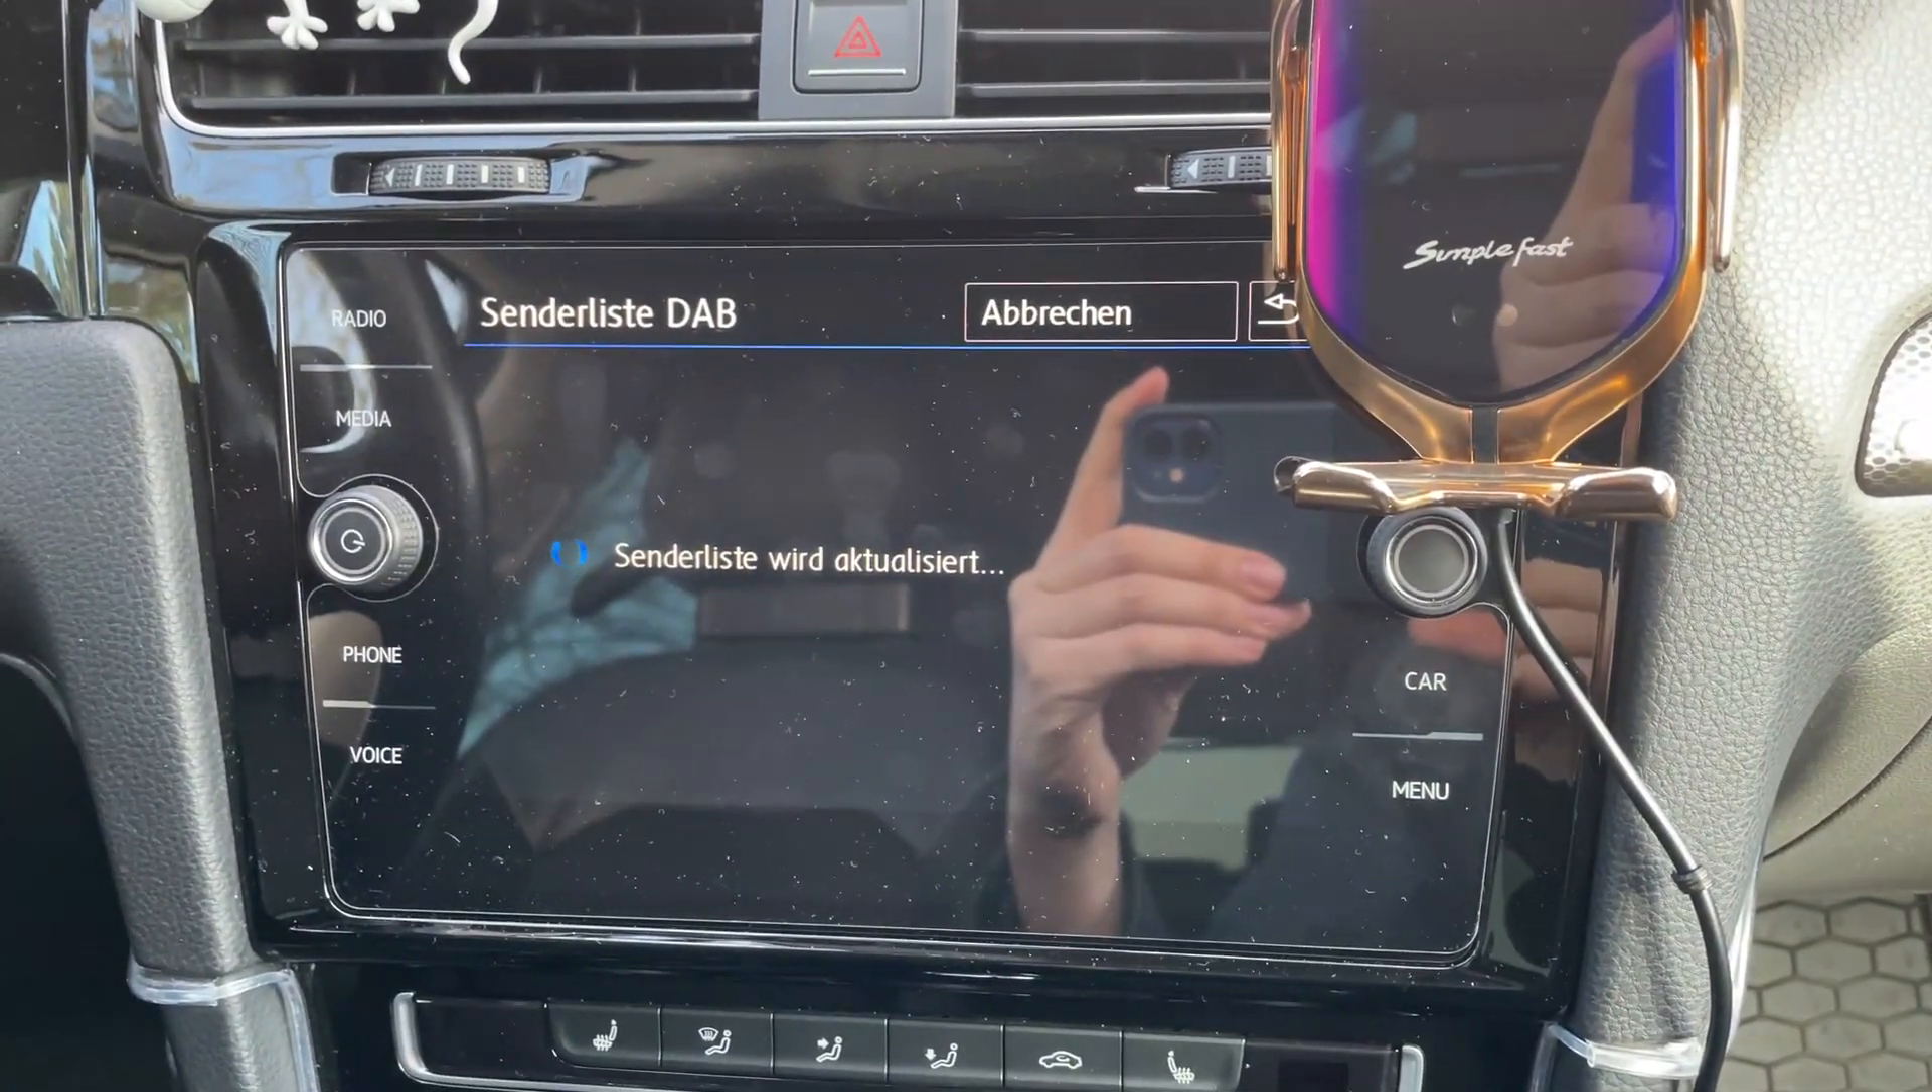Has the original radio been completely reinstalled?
Yes.